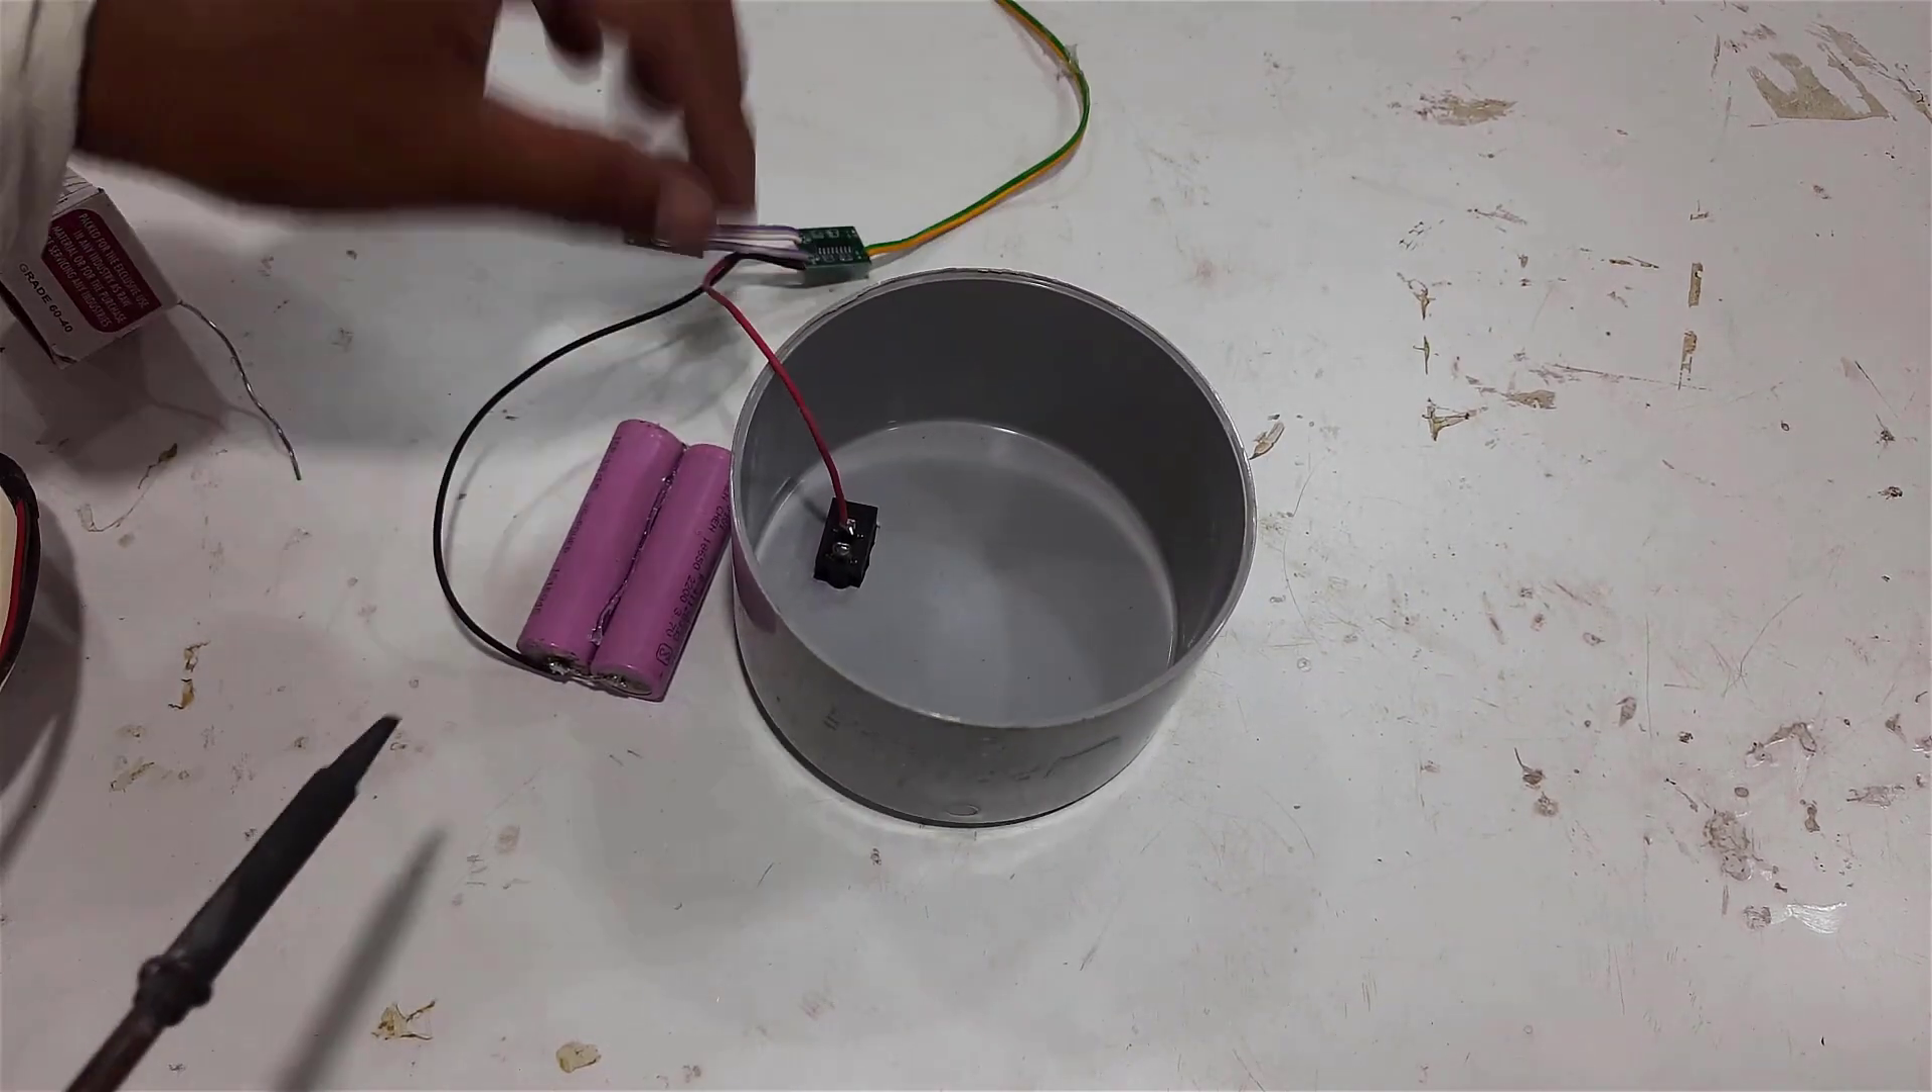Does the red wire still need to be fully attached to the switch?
No.